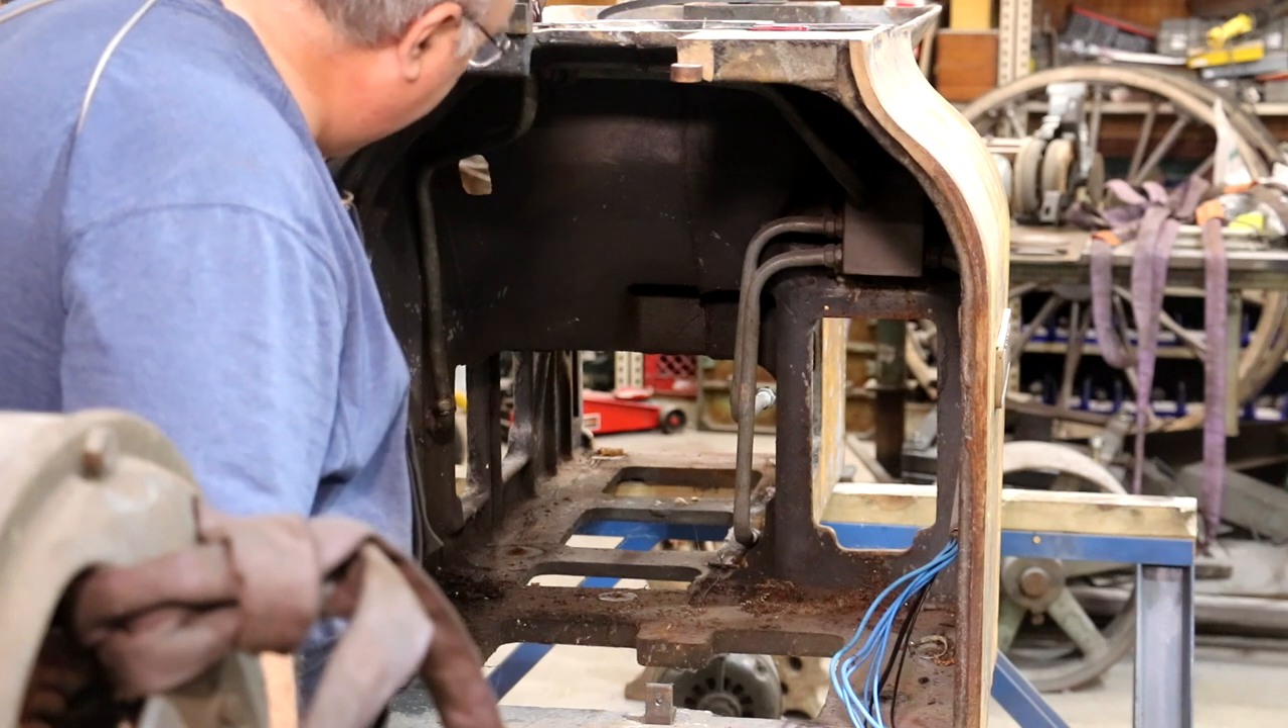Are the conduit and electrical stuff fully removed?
No.